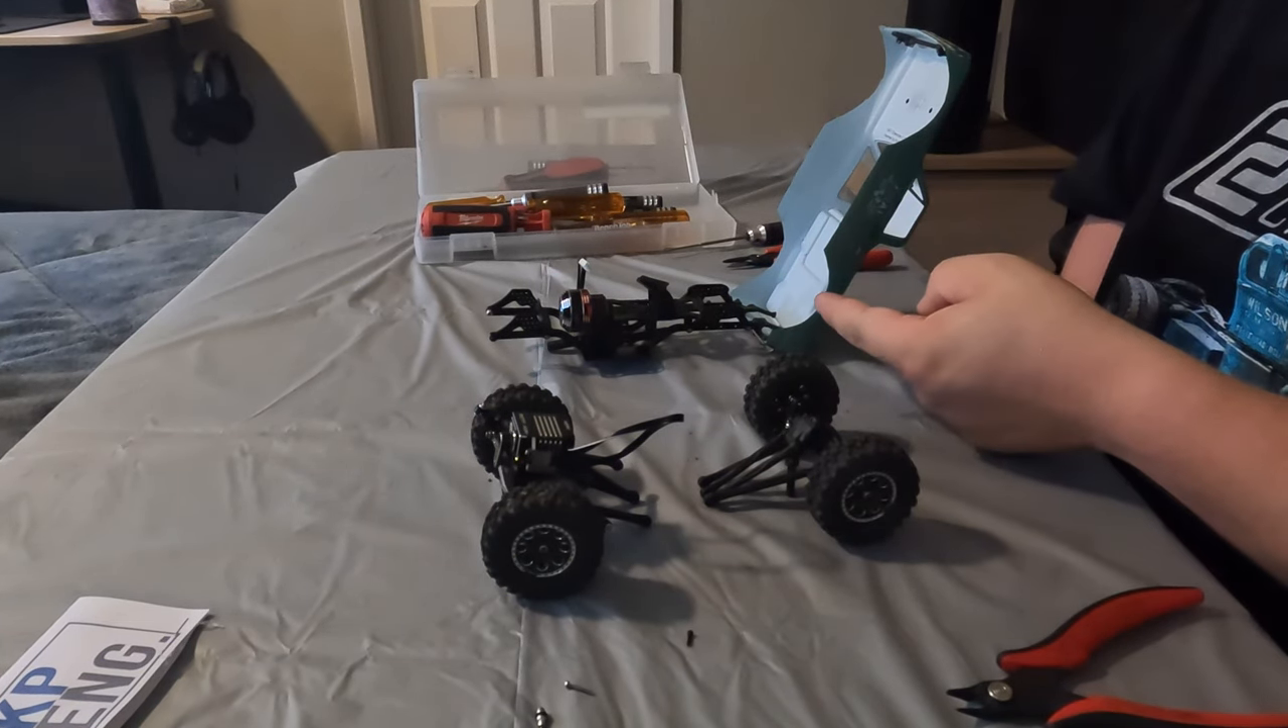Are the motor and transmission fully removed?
No.